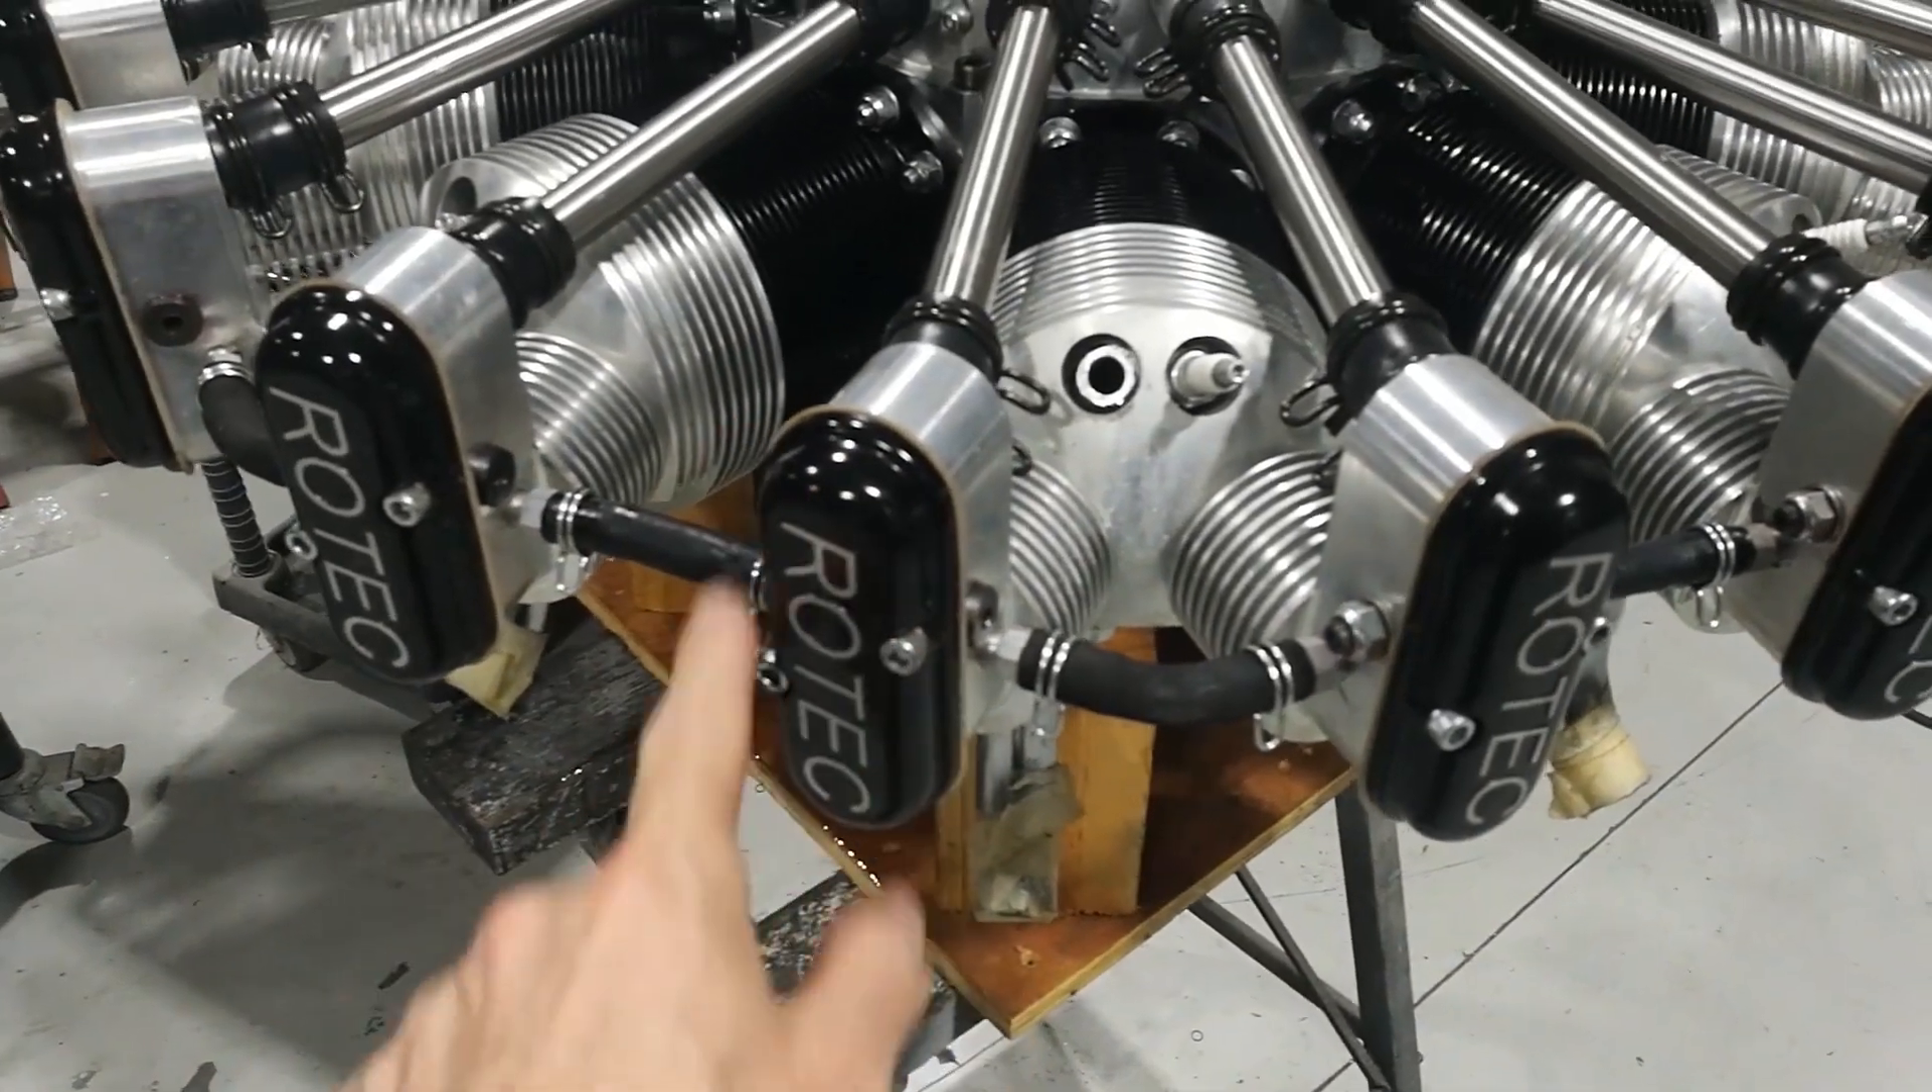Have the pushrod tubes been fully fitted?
Yes.